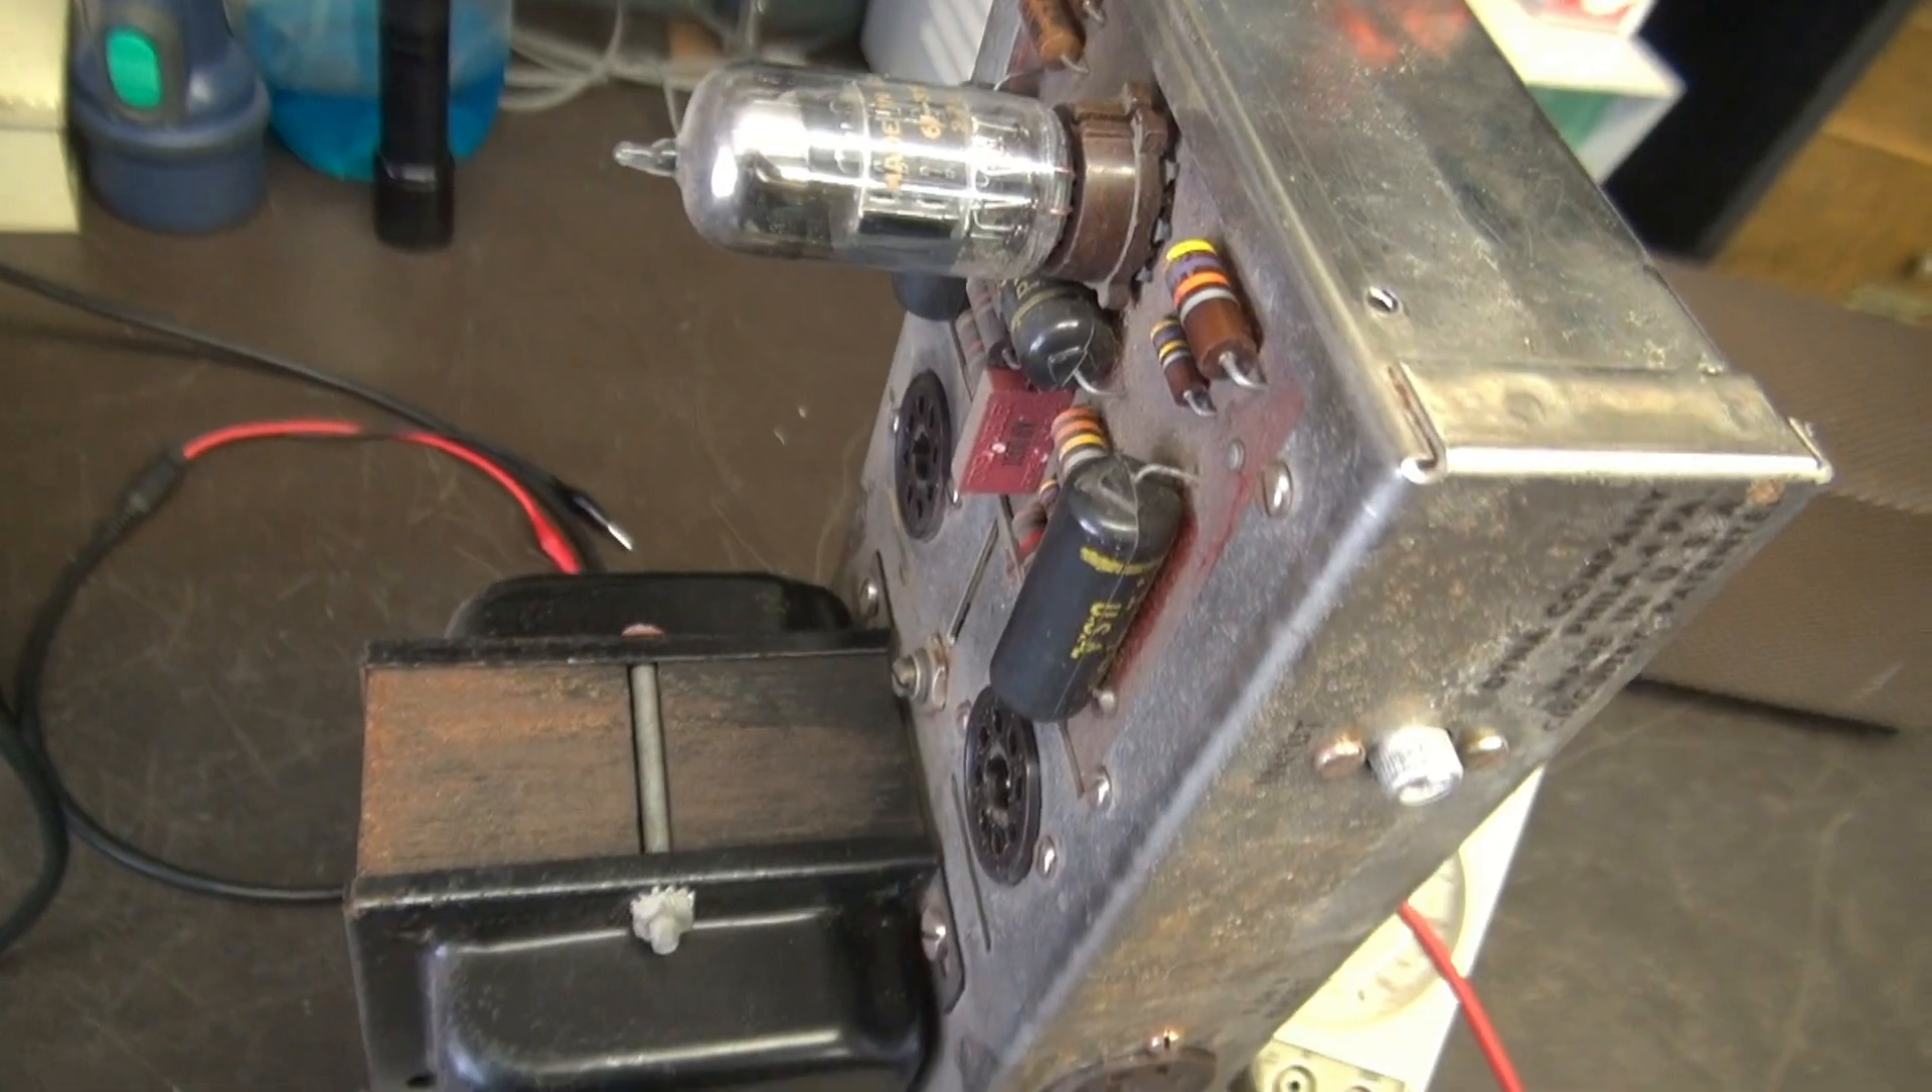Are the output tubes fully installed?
No.